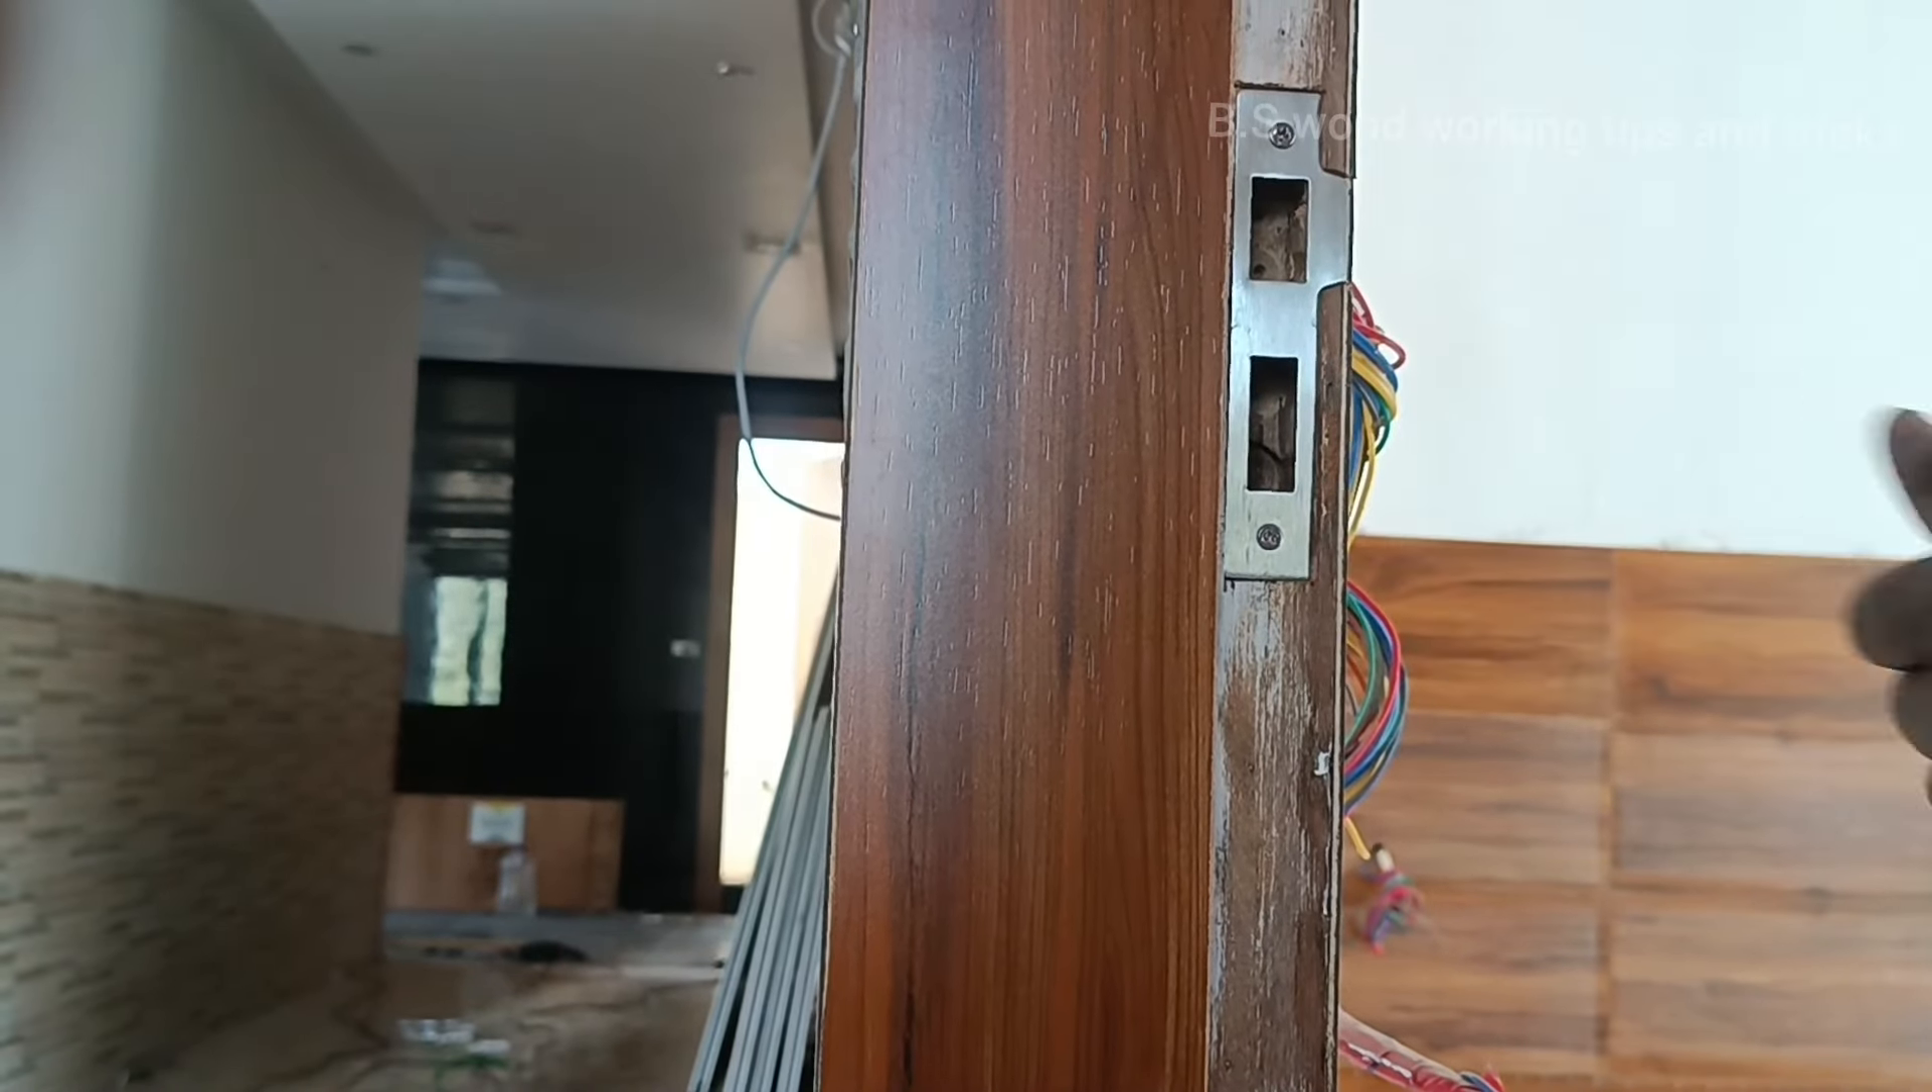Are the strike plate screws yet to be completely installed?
No.